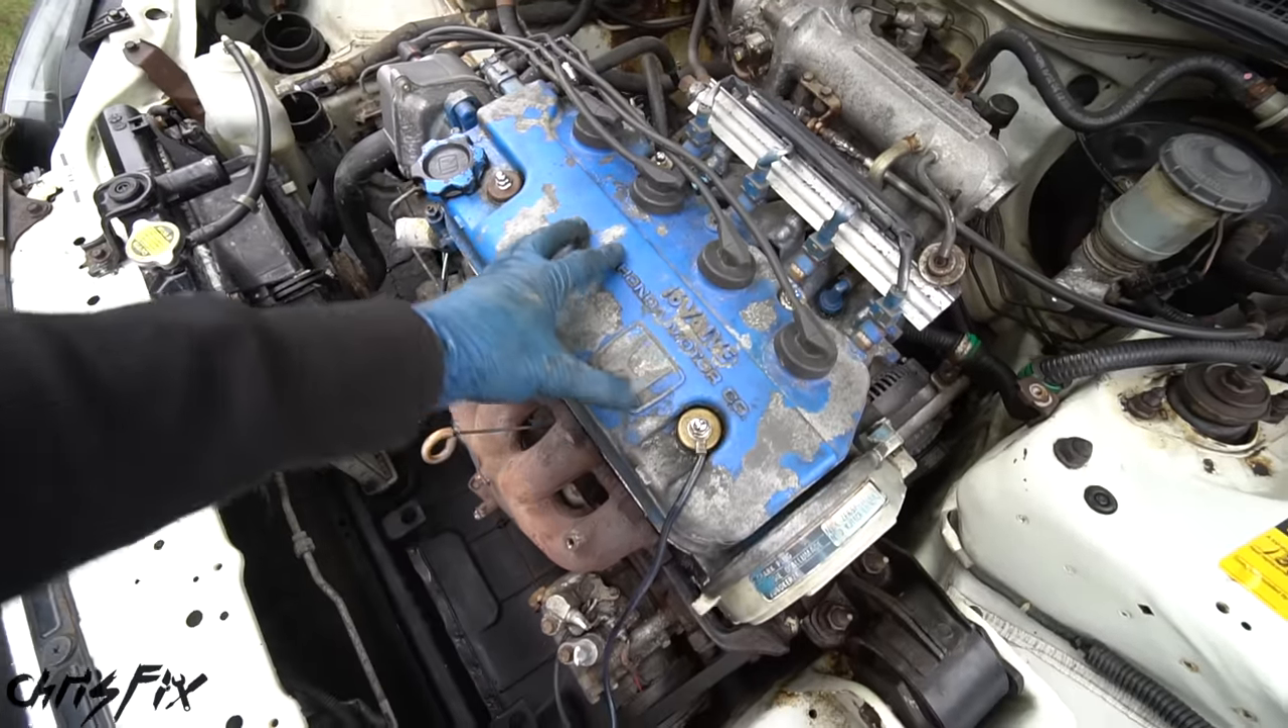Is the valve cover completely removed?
No.